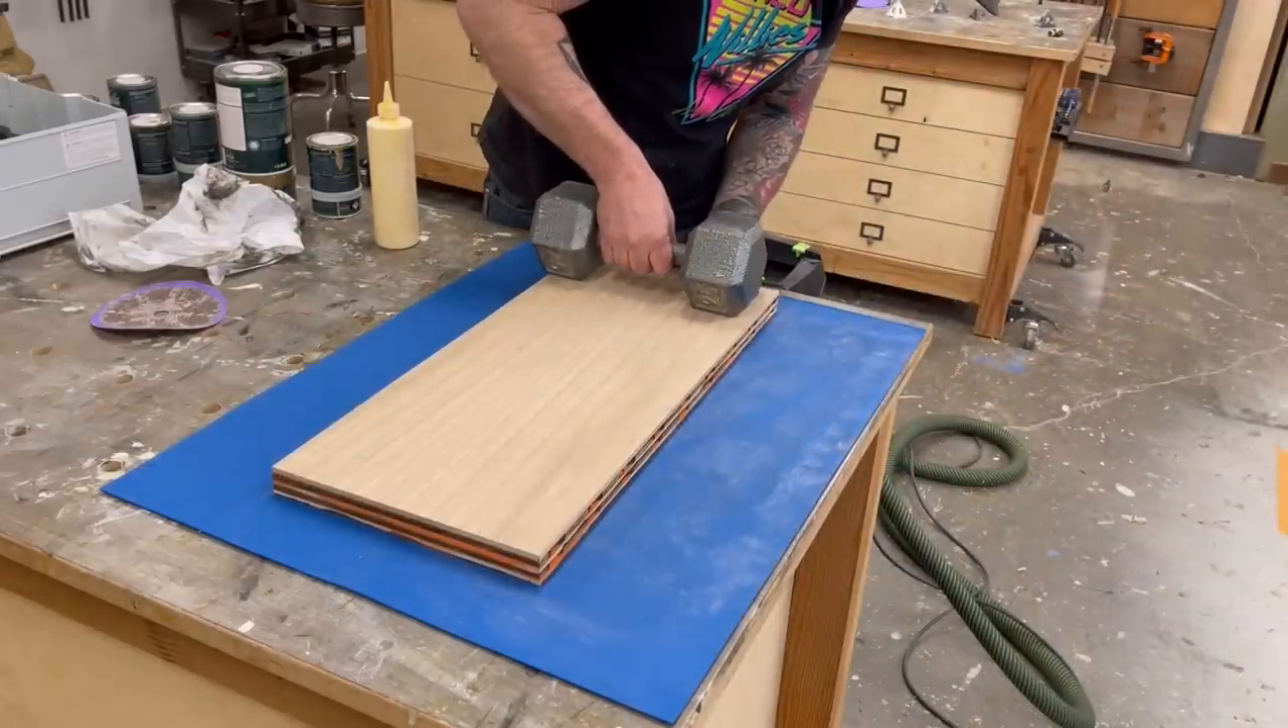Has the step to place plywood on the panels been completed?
Yes.